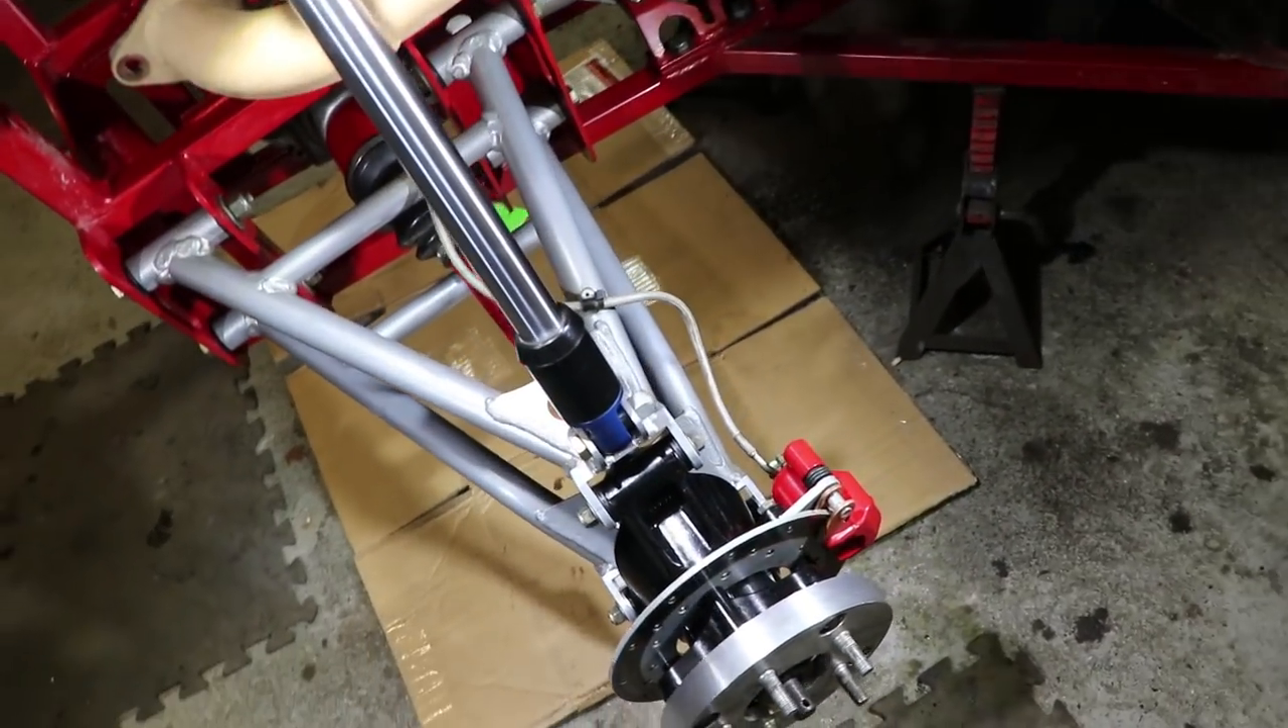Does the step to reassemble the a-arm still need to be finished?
No.